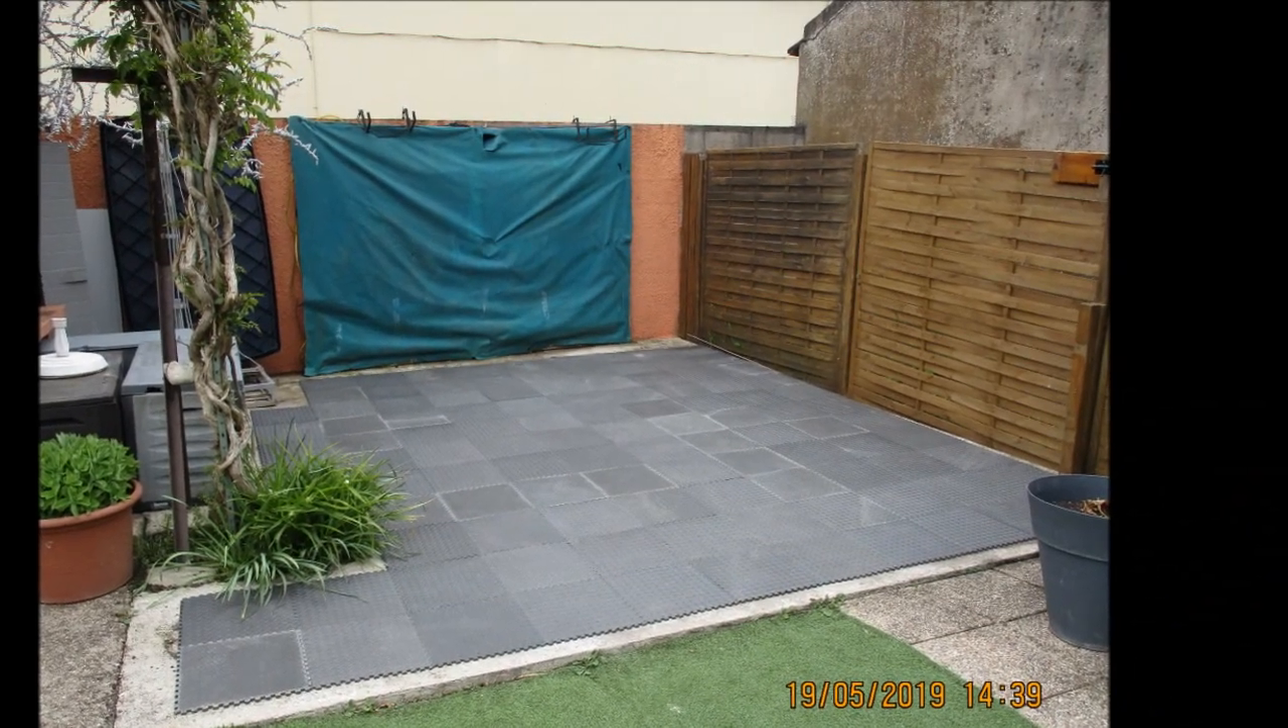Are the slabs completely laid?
Yes.